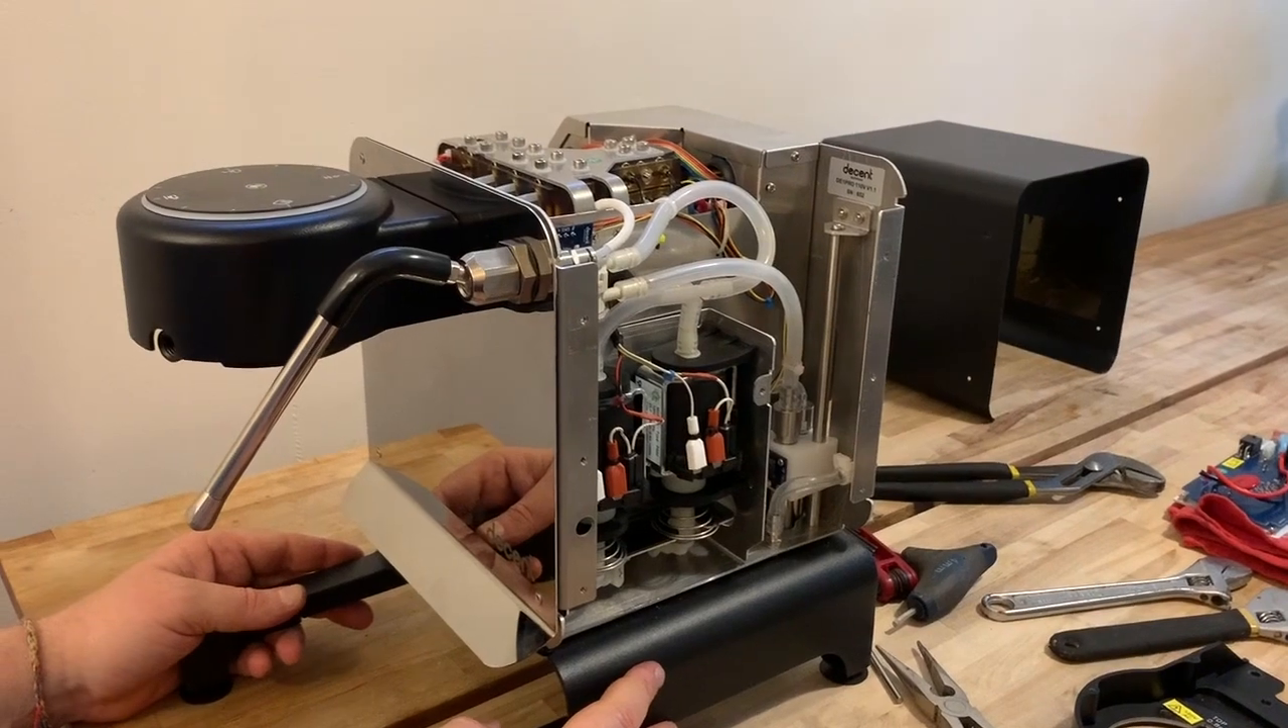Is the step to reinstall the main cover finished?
No.